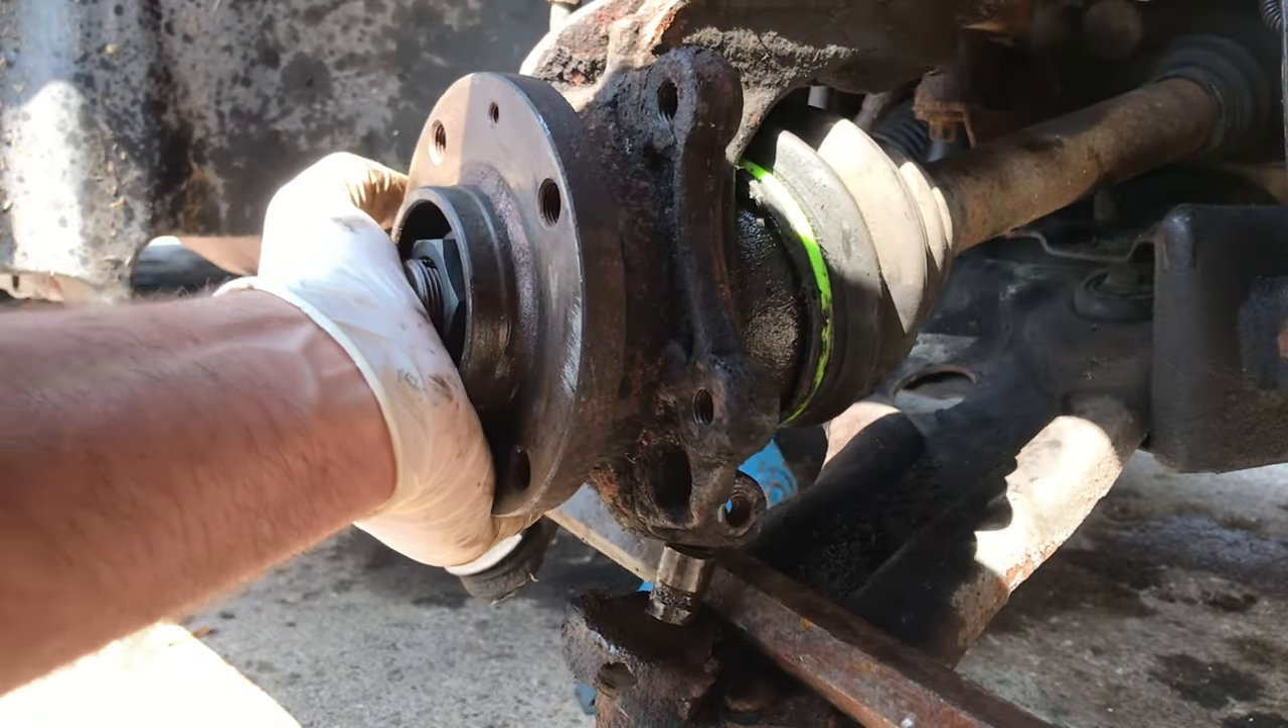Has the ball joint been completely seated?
No.